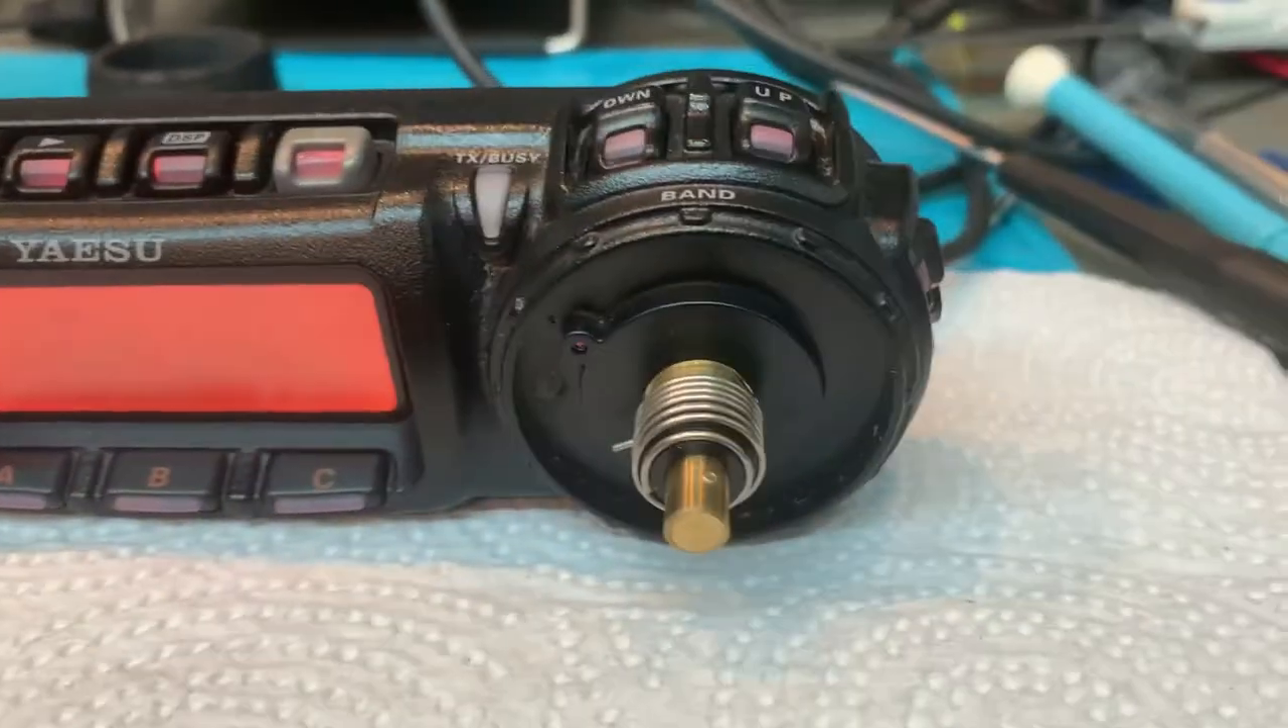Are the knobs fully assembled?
No.